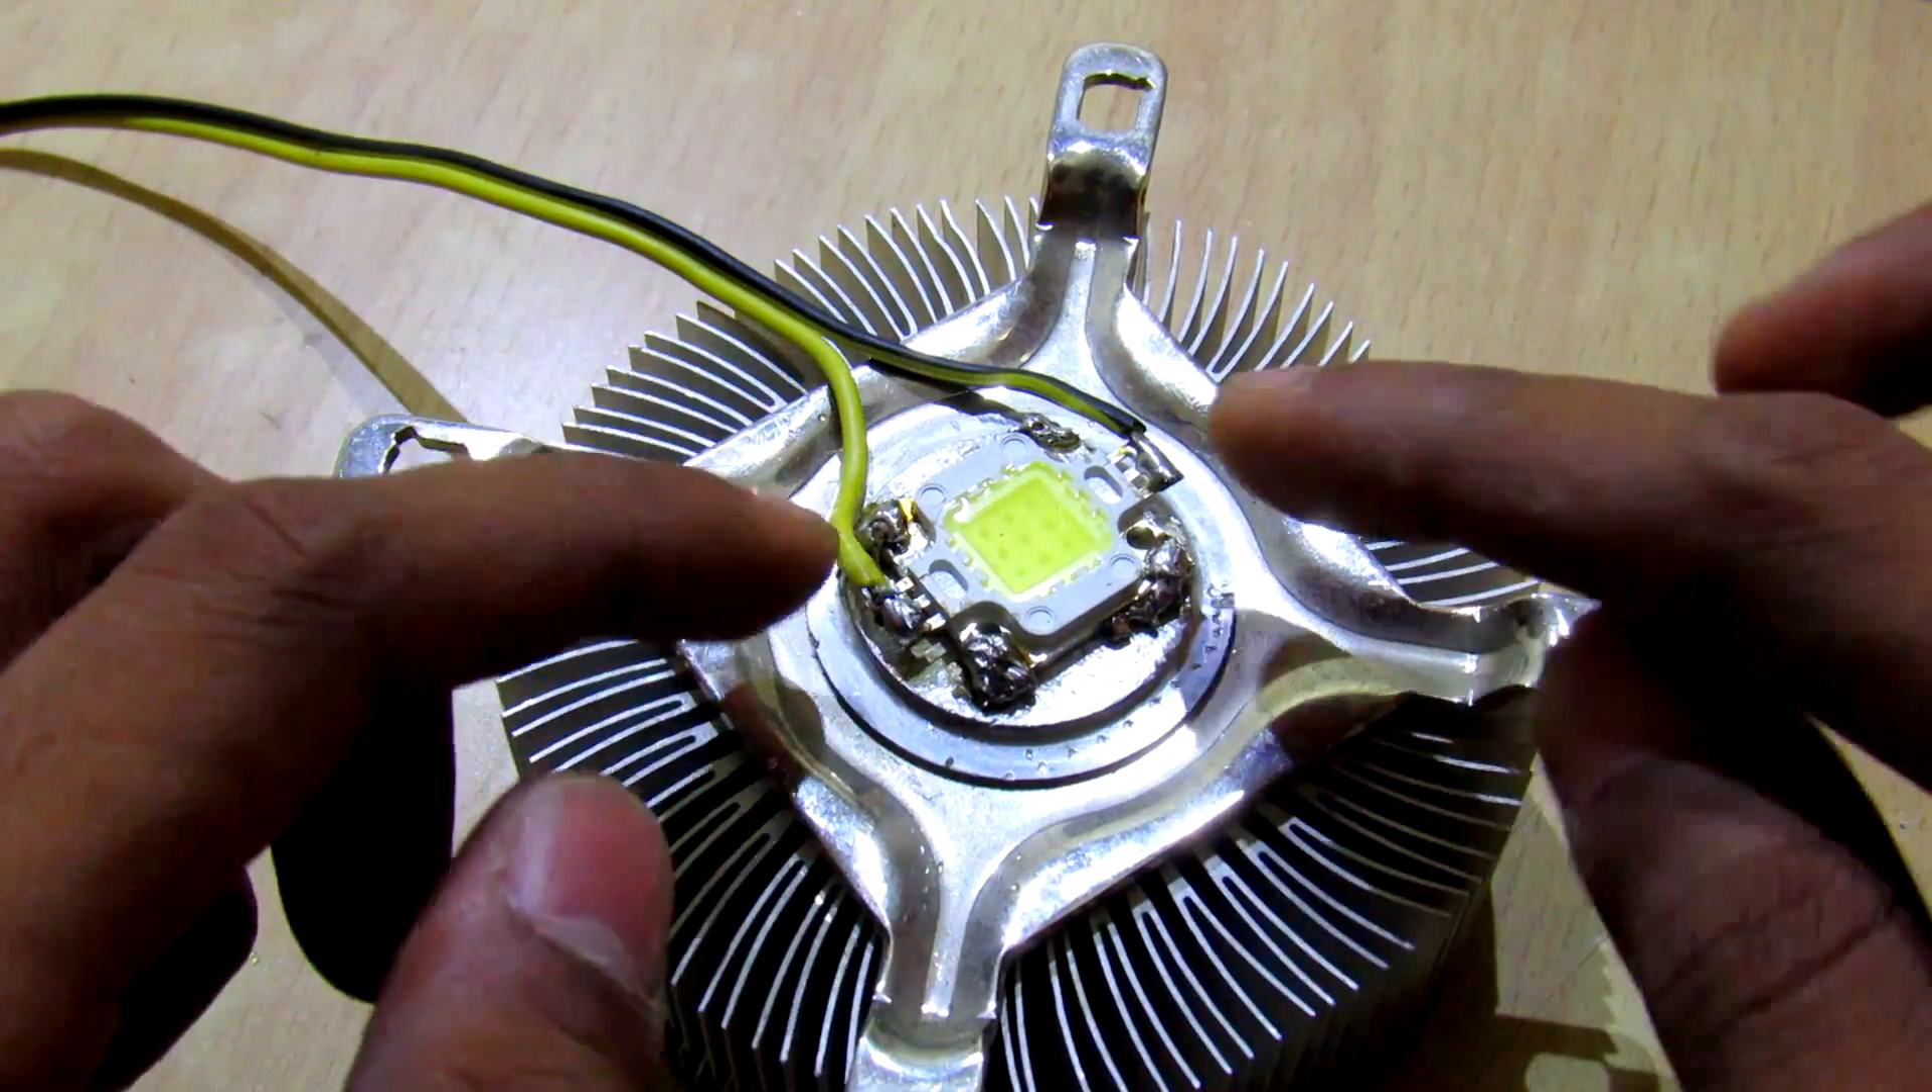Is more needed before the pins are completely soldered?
No.